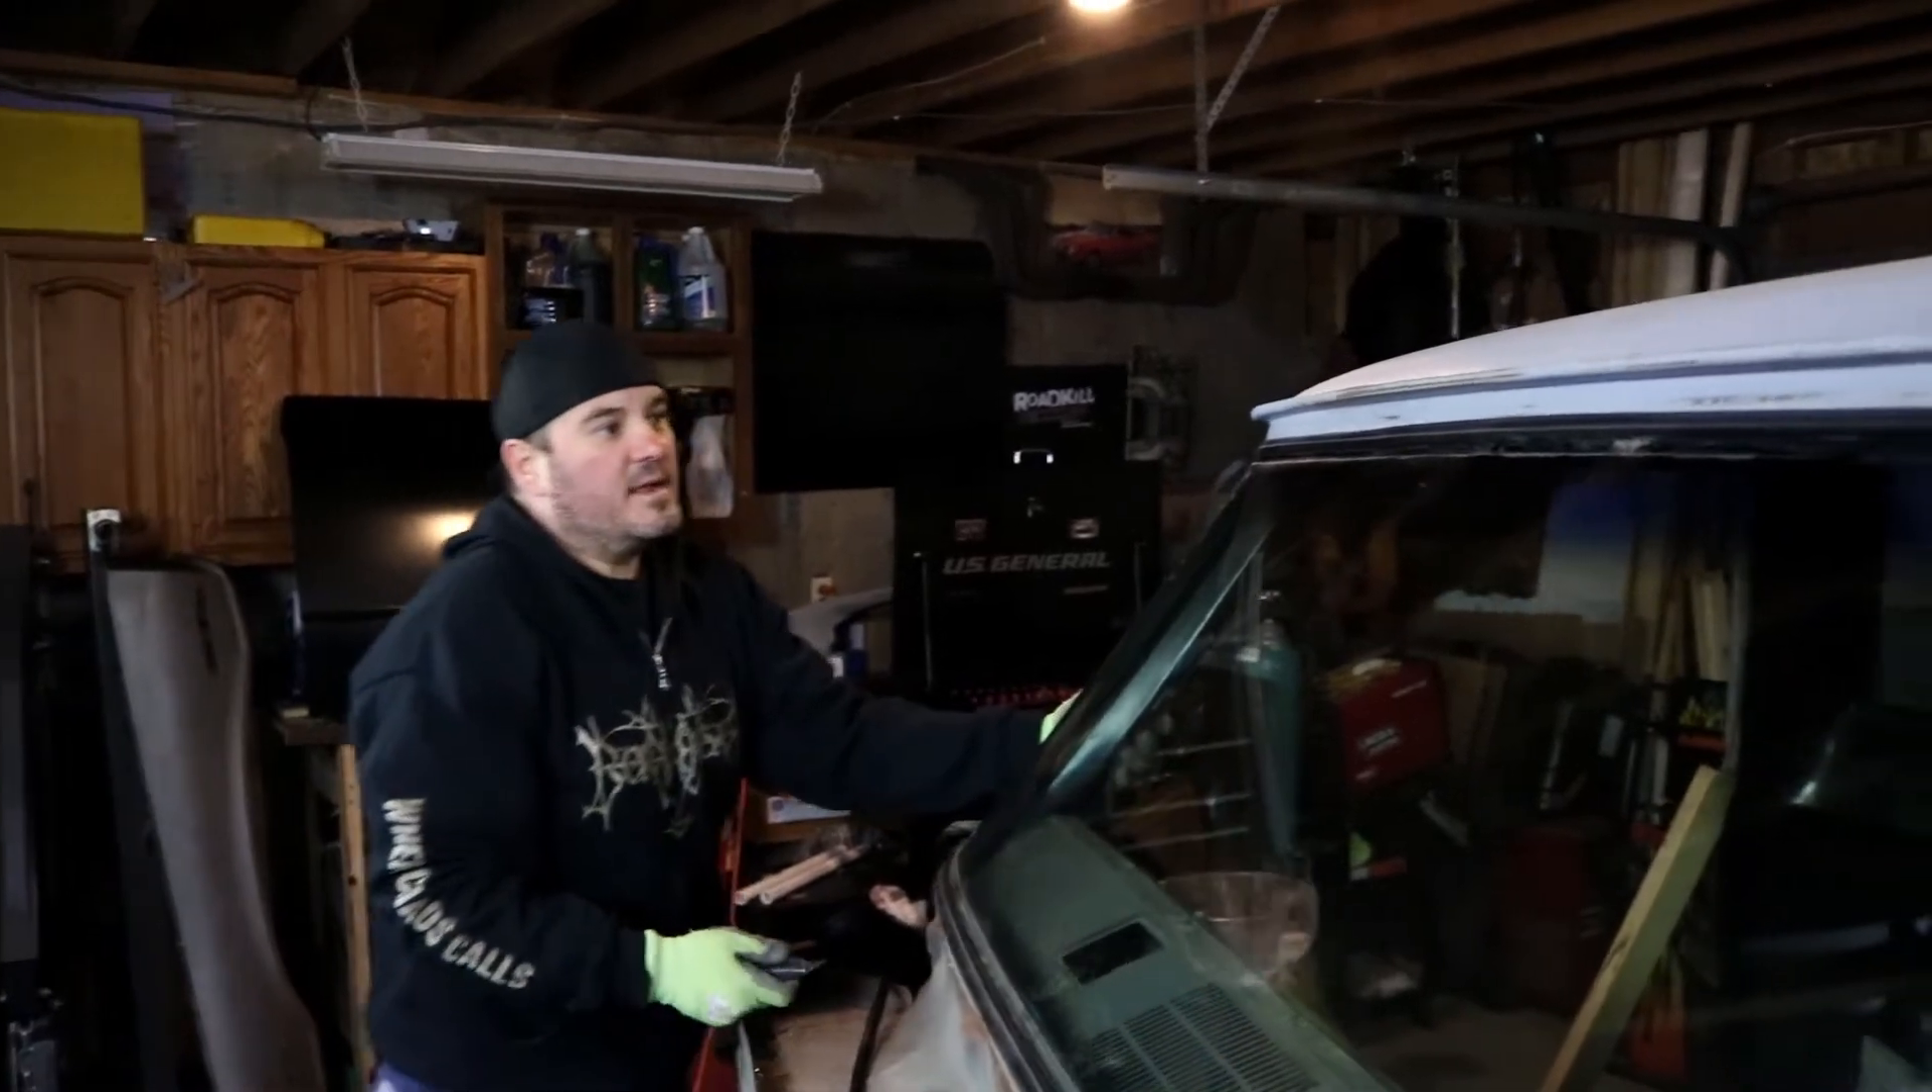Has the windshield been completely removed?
No.